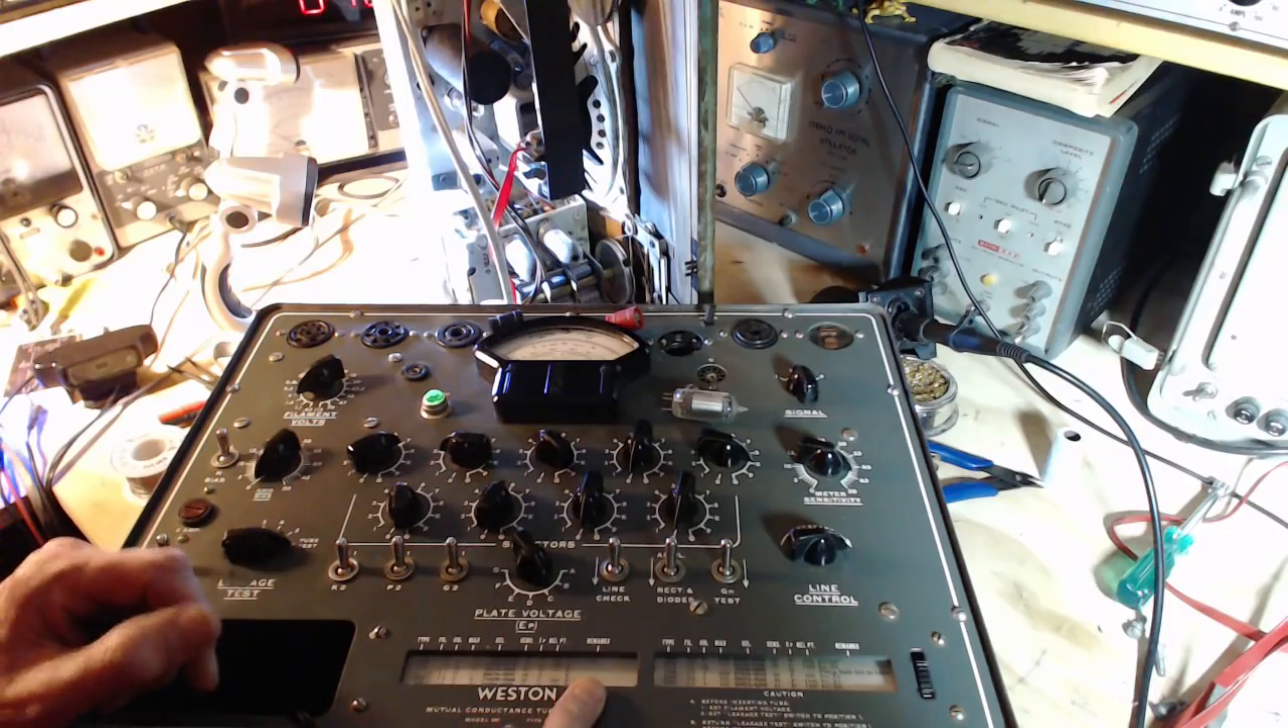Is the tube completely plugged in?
No.